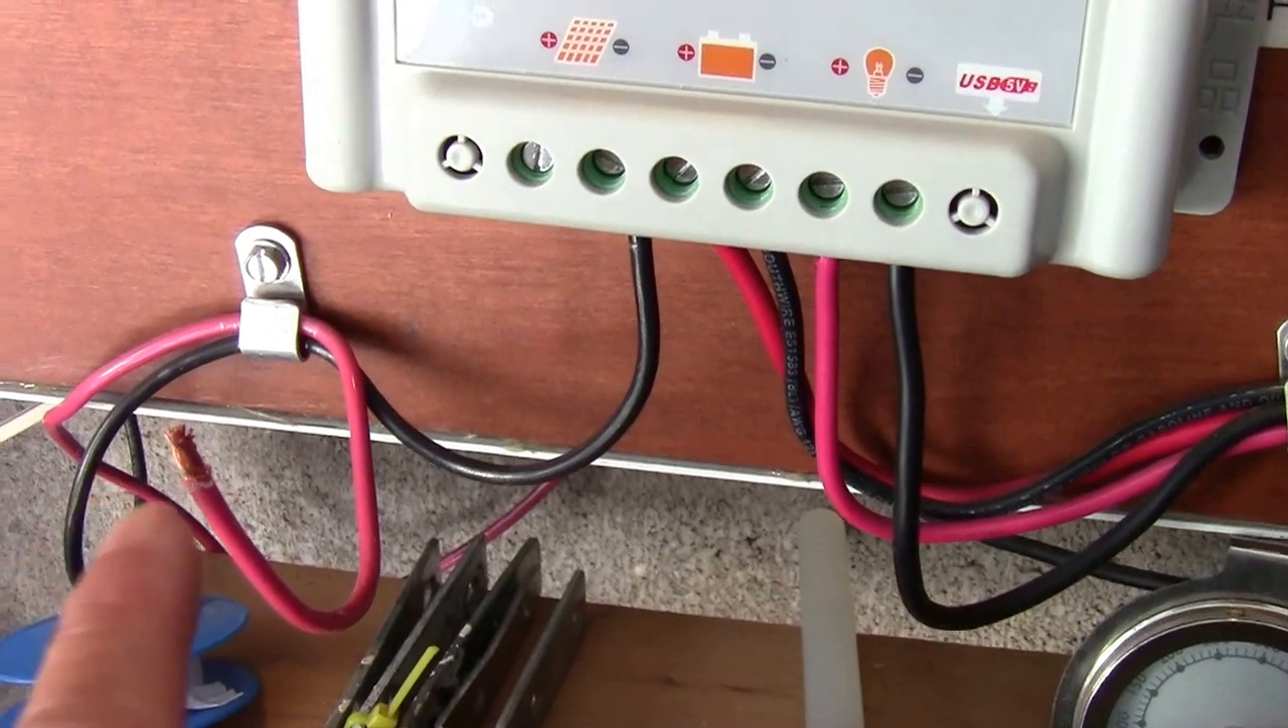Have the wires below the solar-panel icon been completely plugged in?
No.